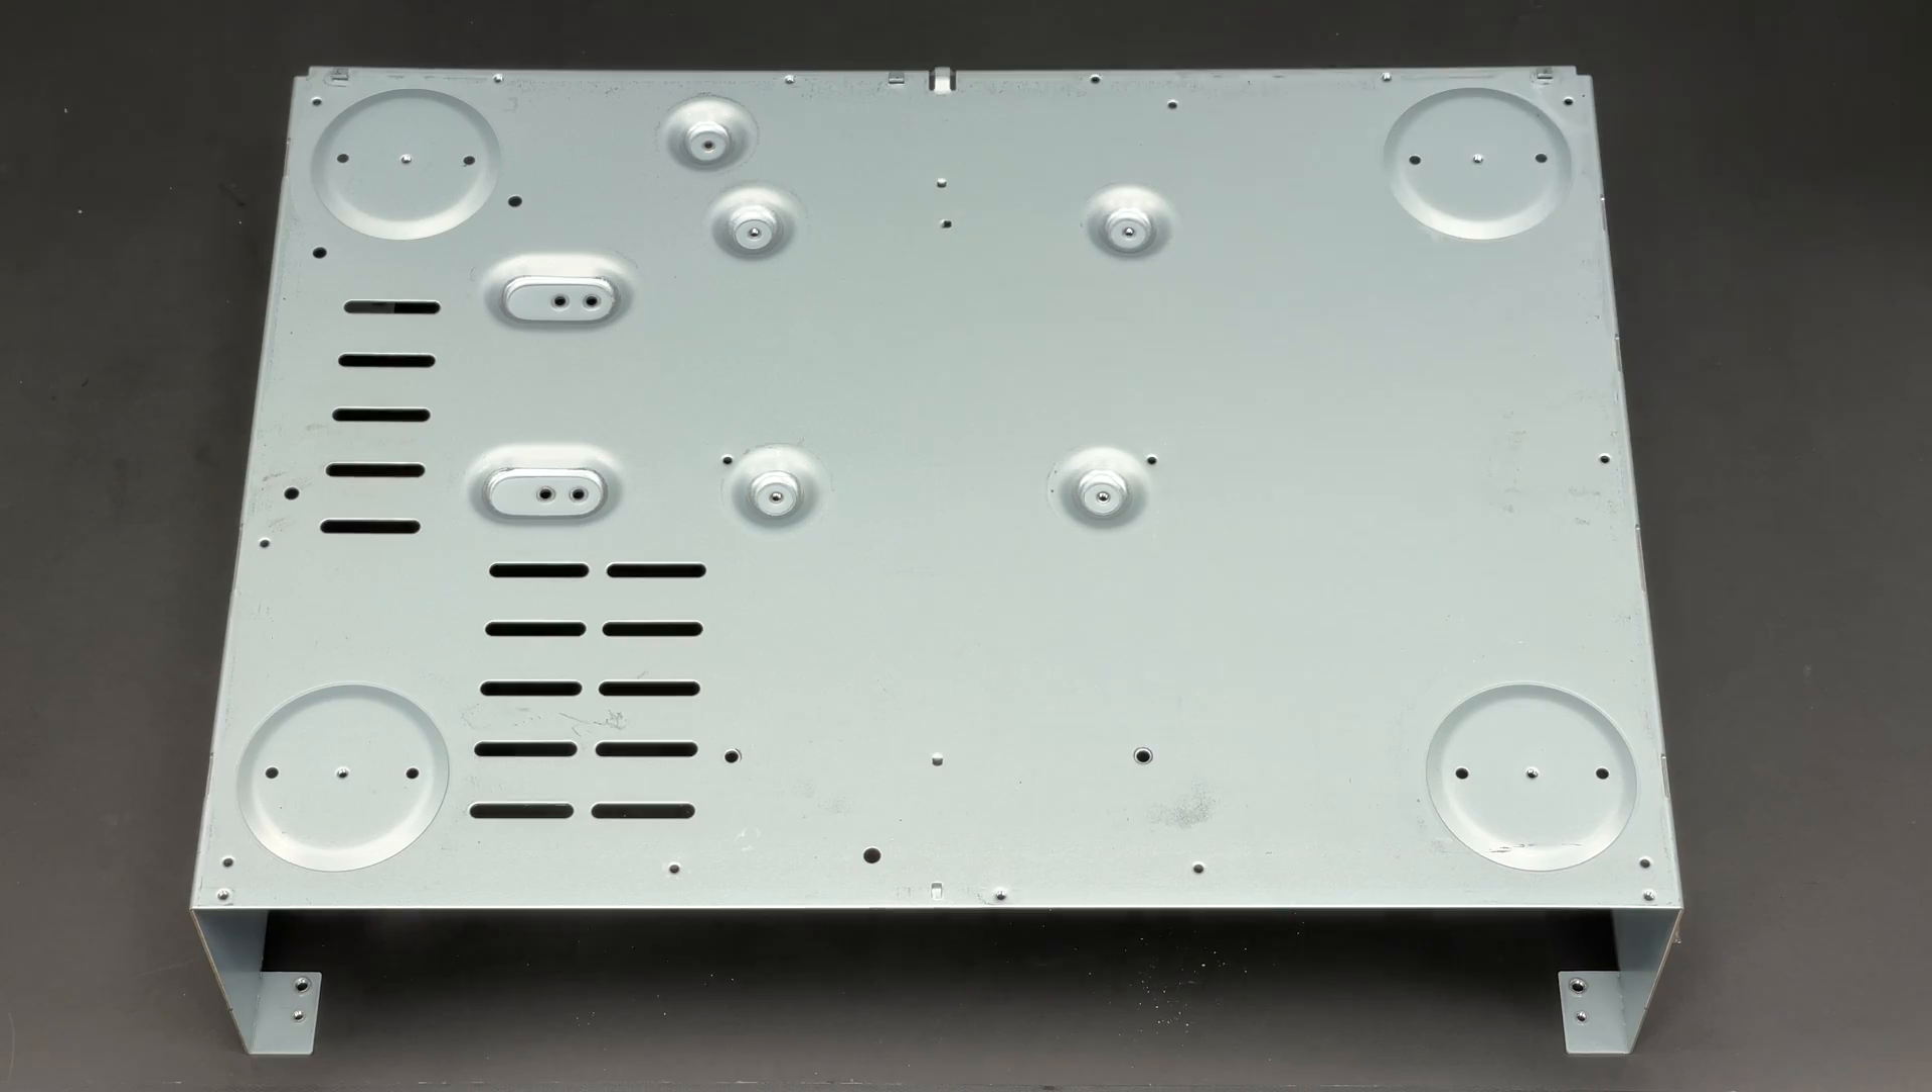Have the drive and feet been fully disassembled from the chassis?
Yes.